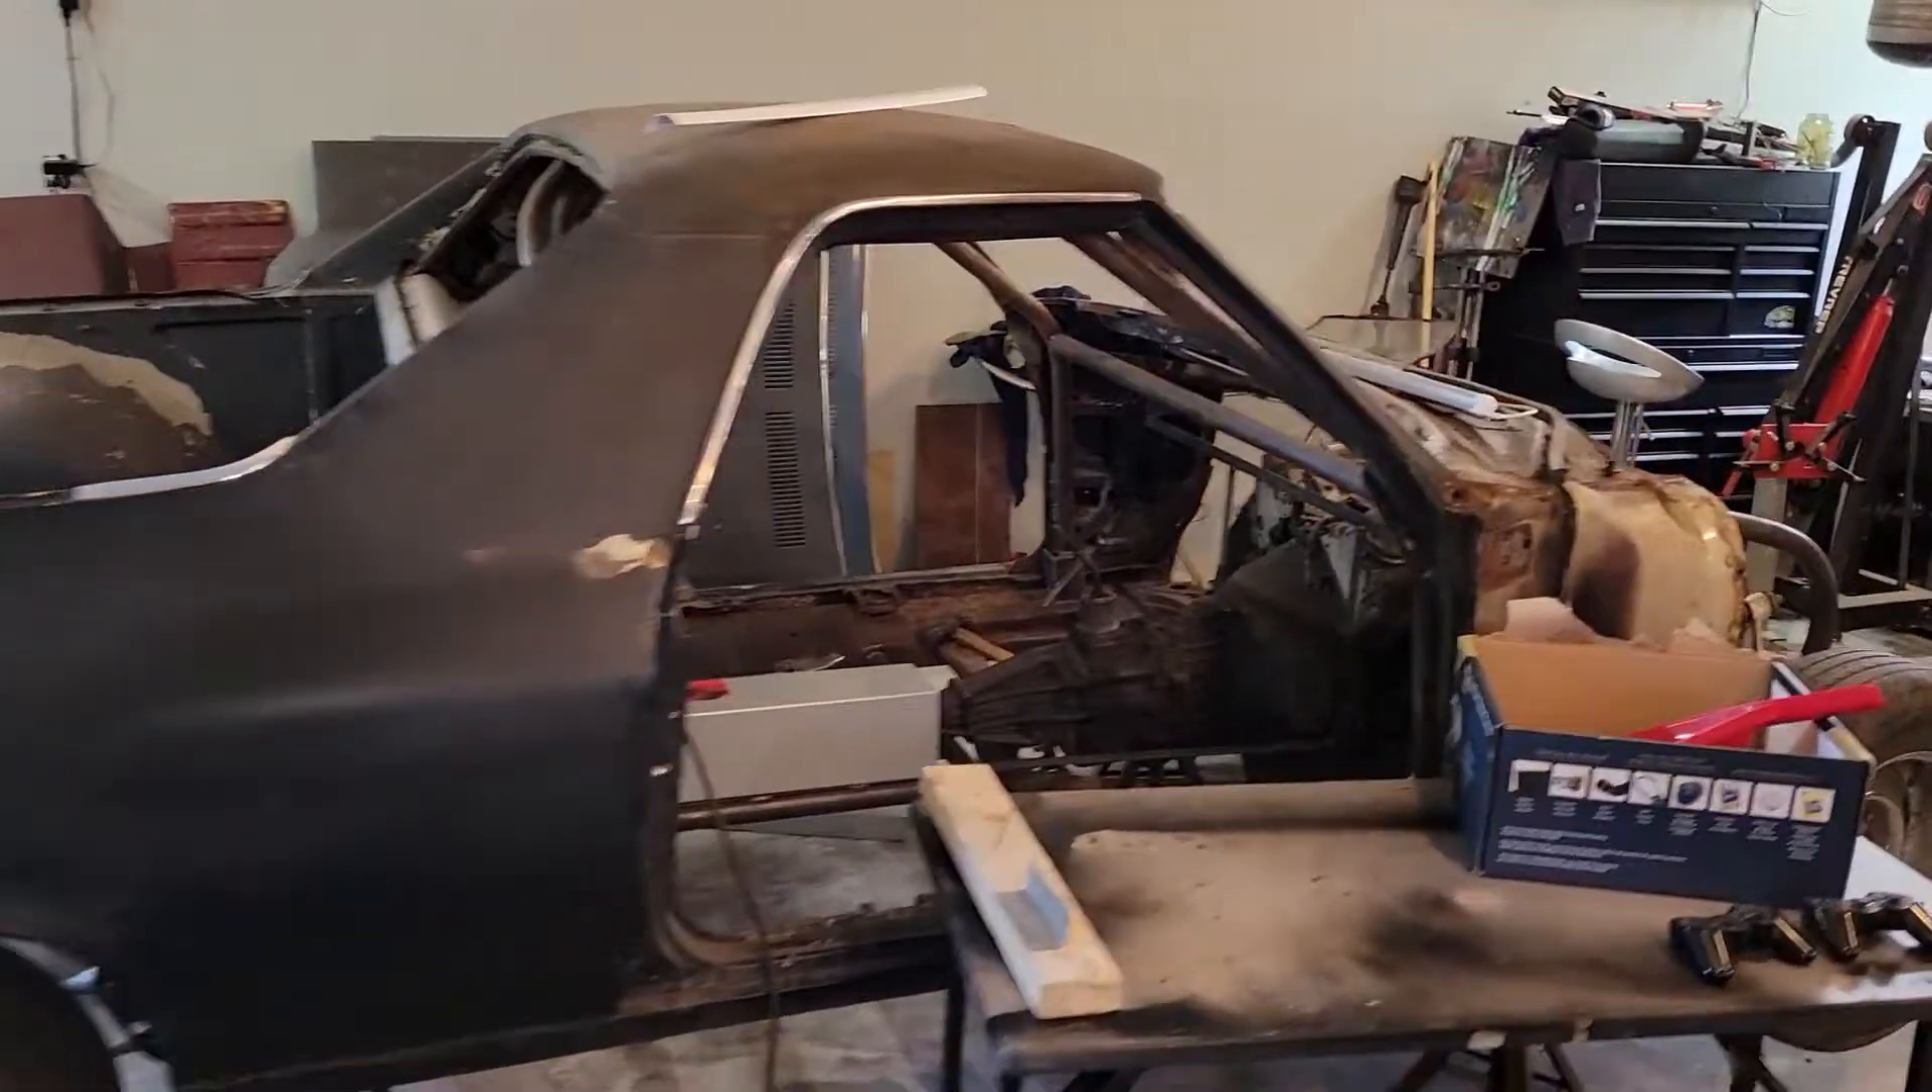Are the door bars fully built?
No.